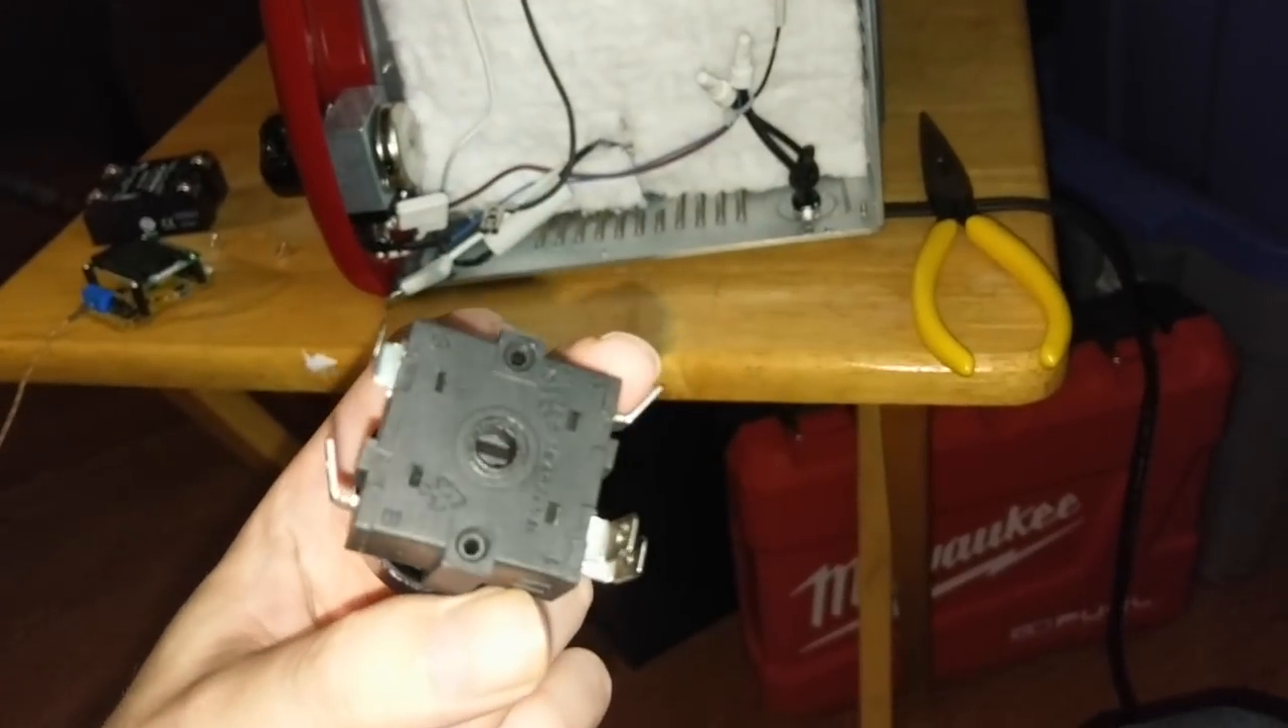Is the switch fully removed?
Yes.